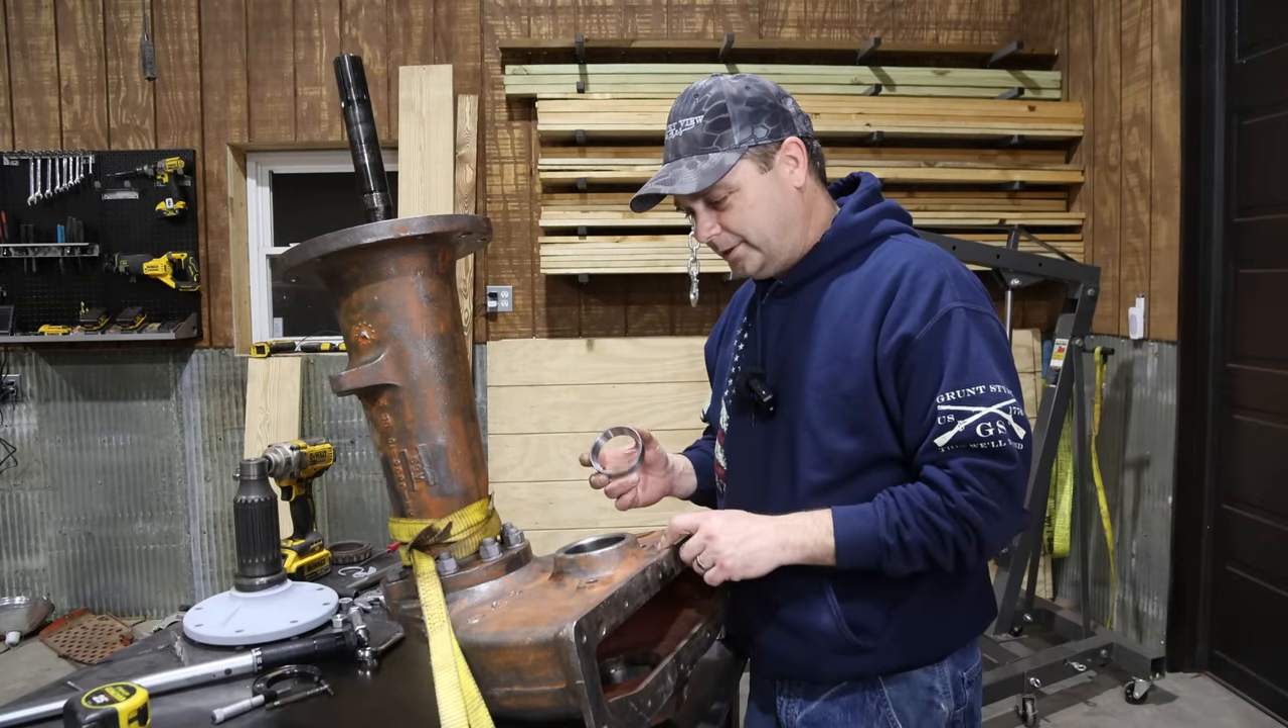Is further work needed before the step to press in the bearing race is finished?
Yes.